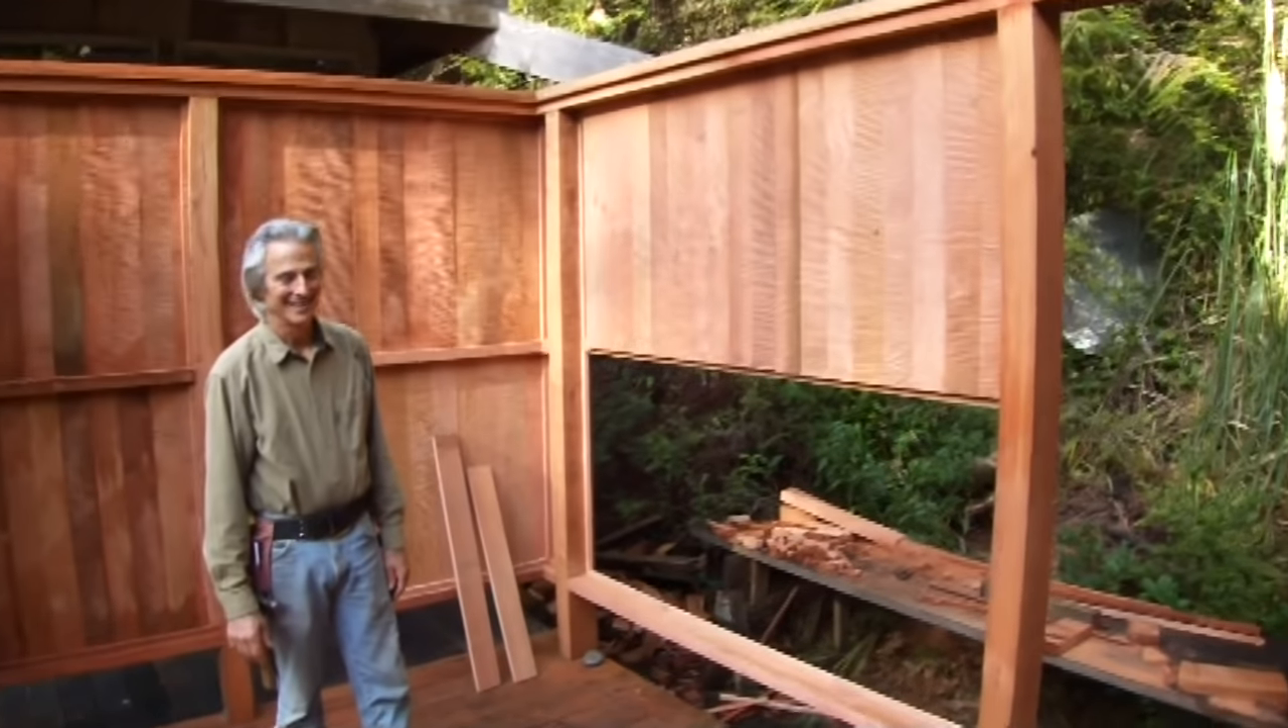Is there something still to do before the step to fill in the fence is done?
Yes.